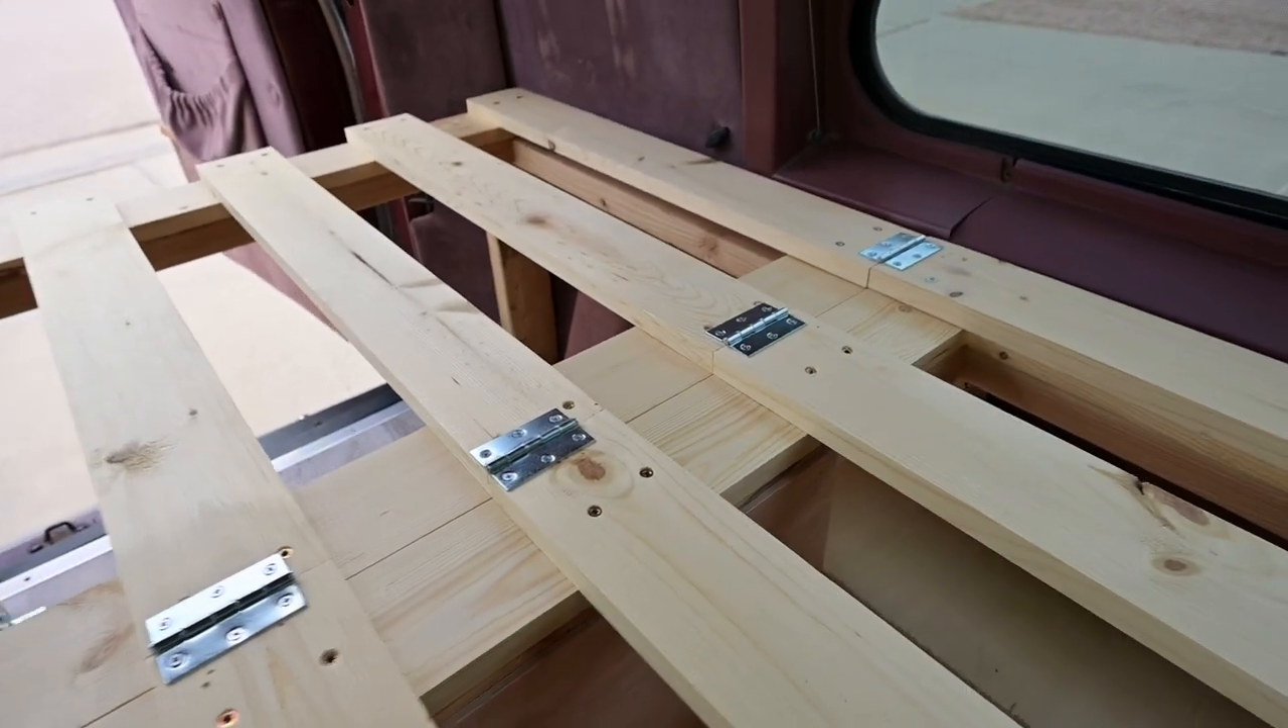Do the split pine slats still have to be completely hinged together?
No.